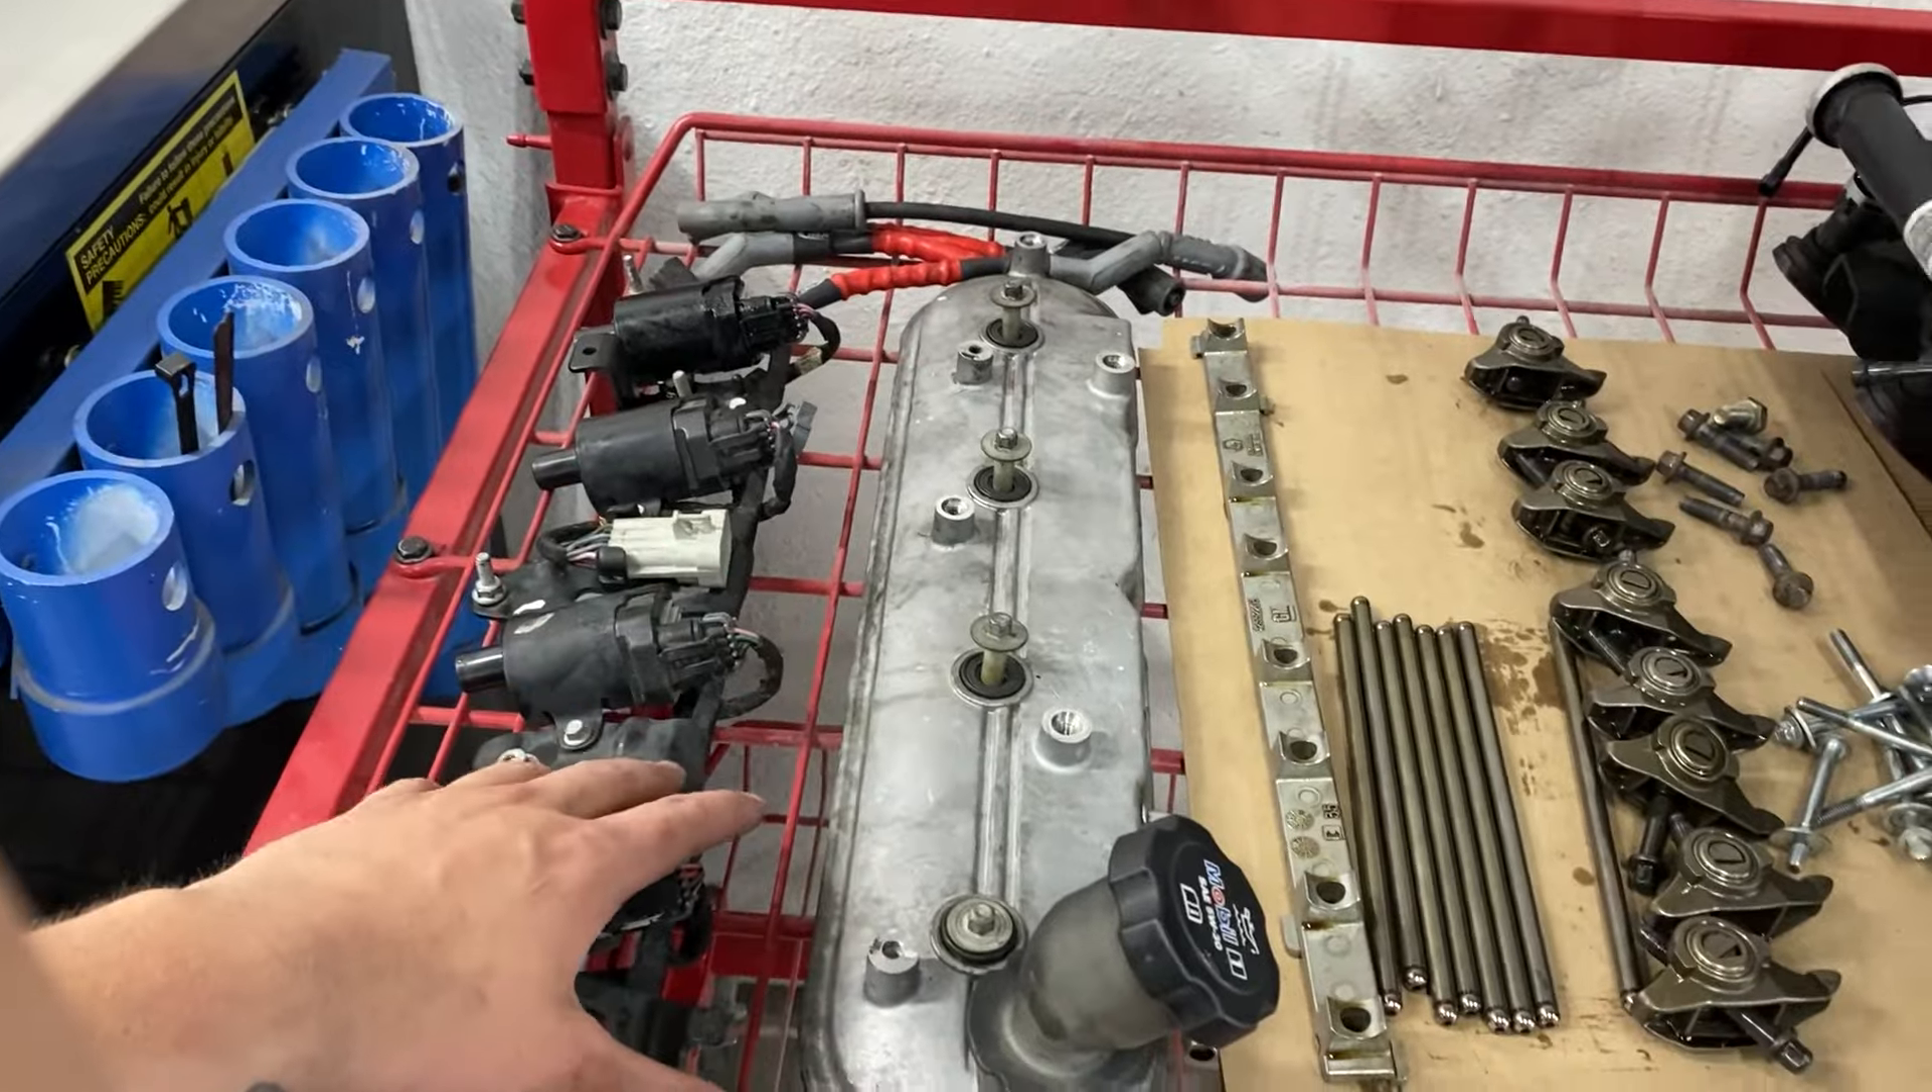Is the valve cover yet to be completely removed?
No.